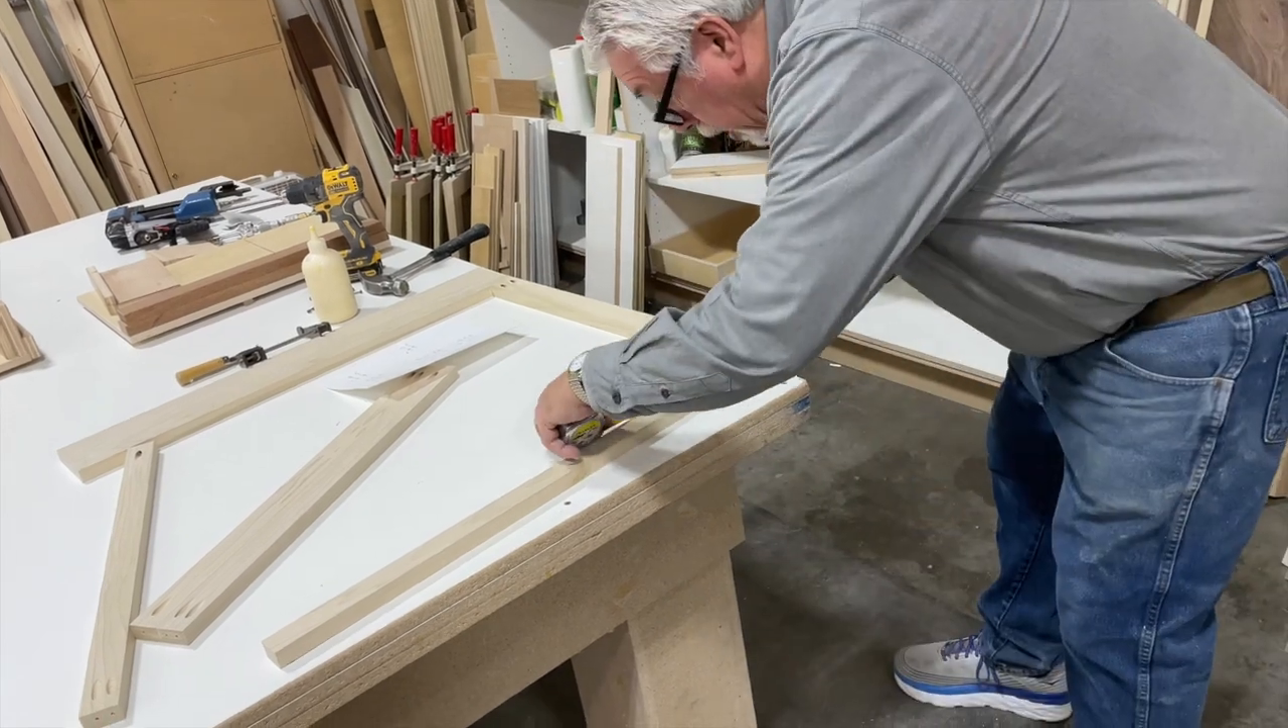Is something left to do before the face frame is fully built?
Yes.